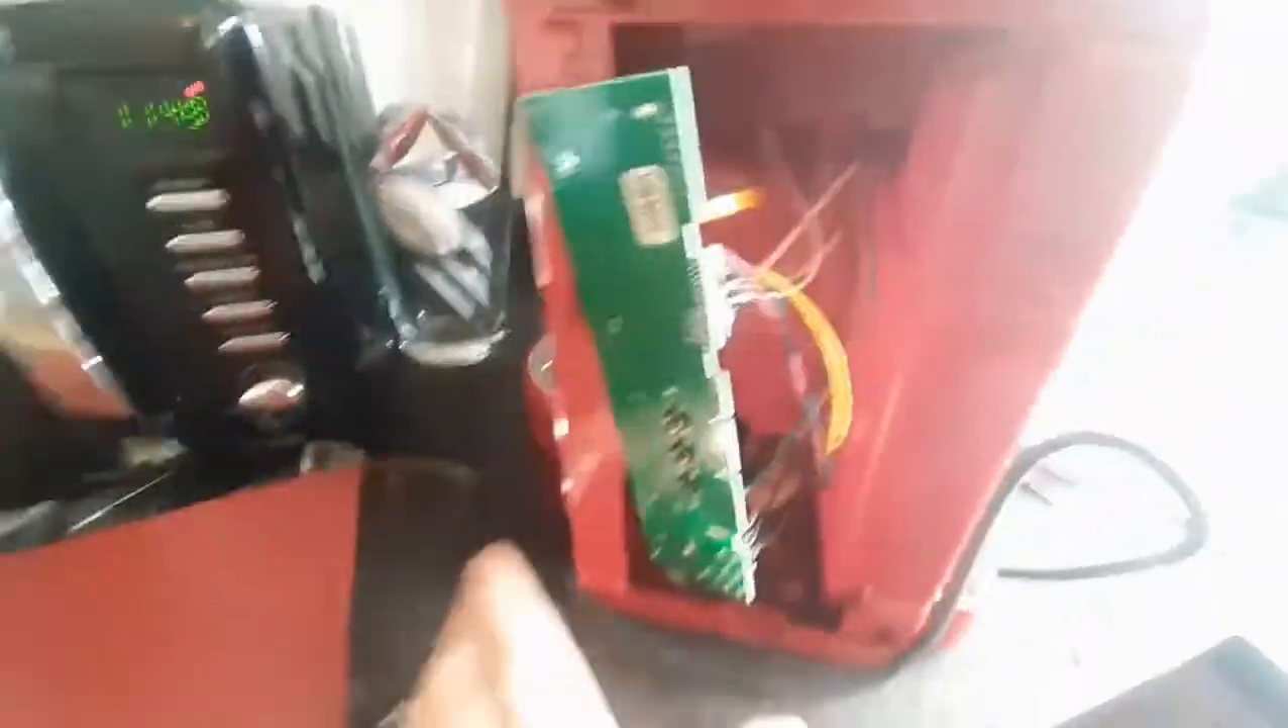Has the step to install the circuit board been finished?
No.